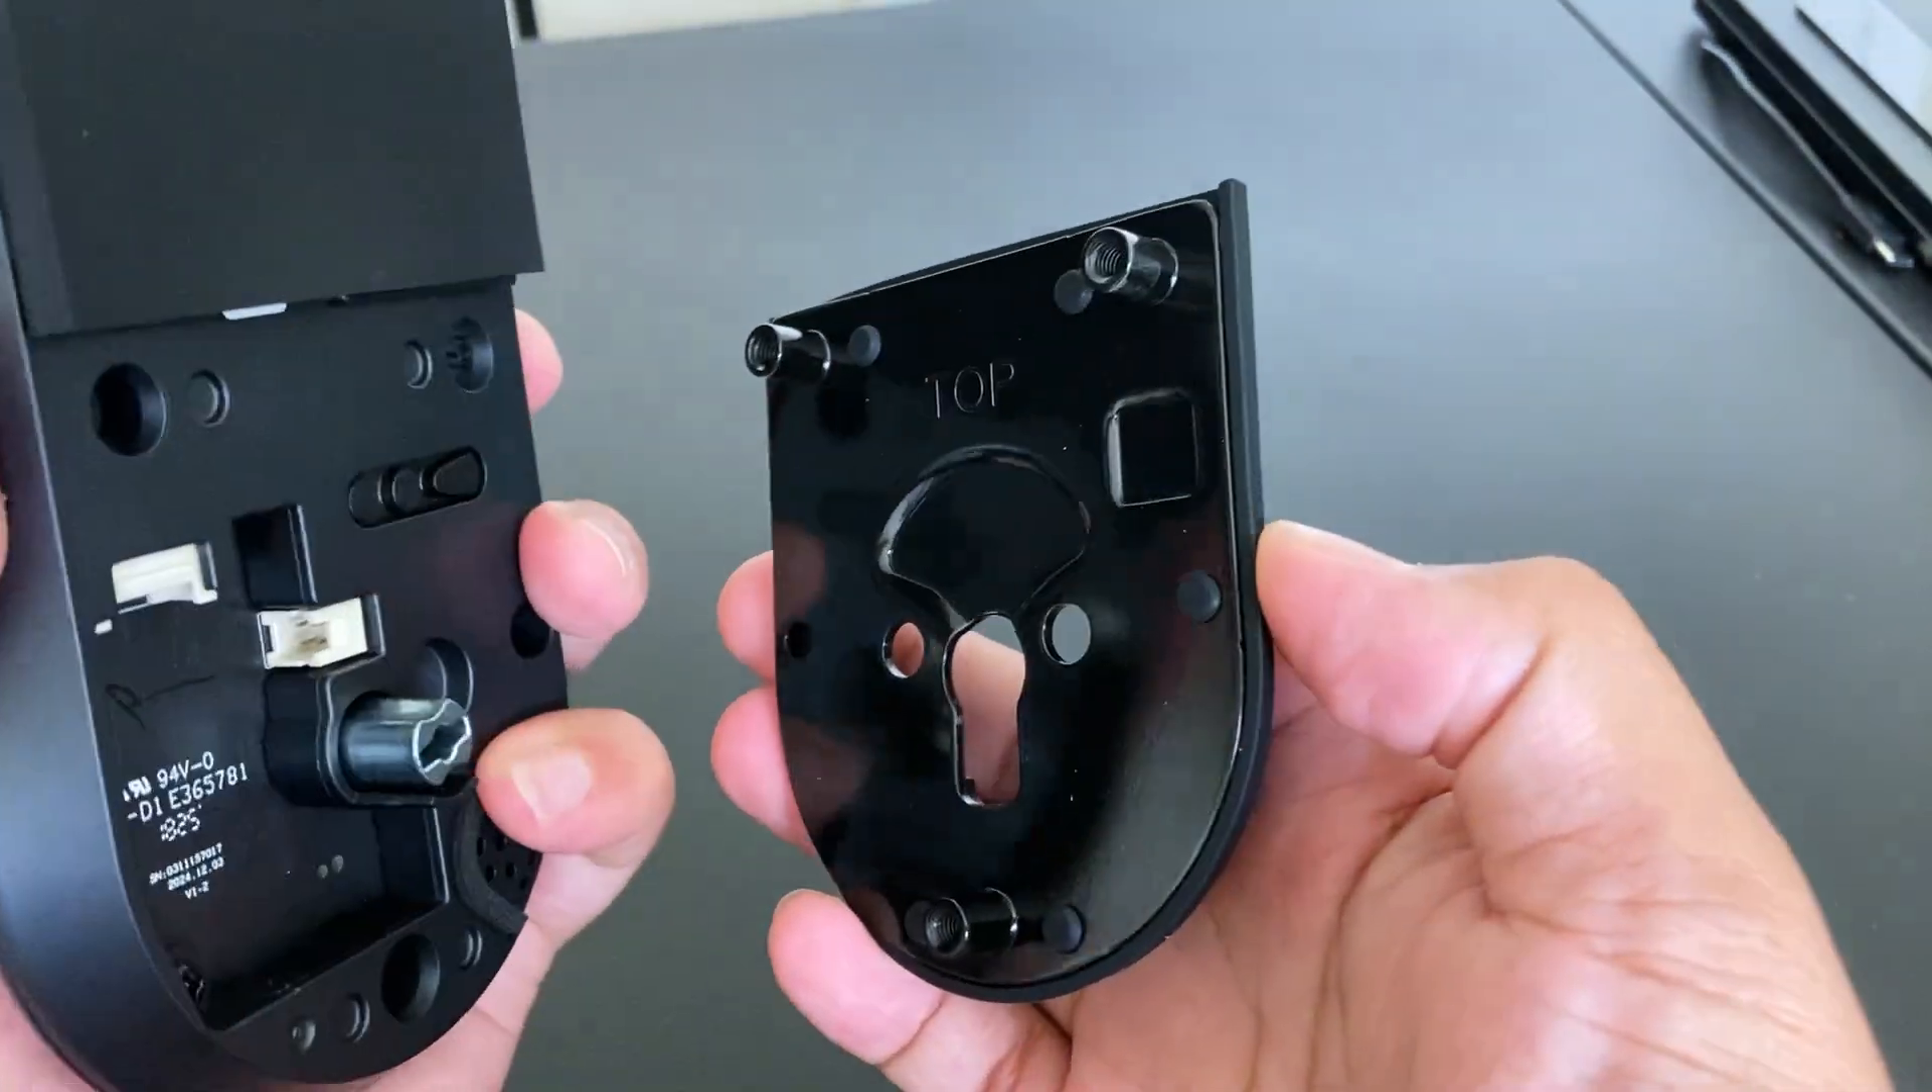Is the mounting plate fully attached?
No.